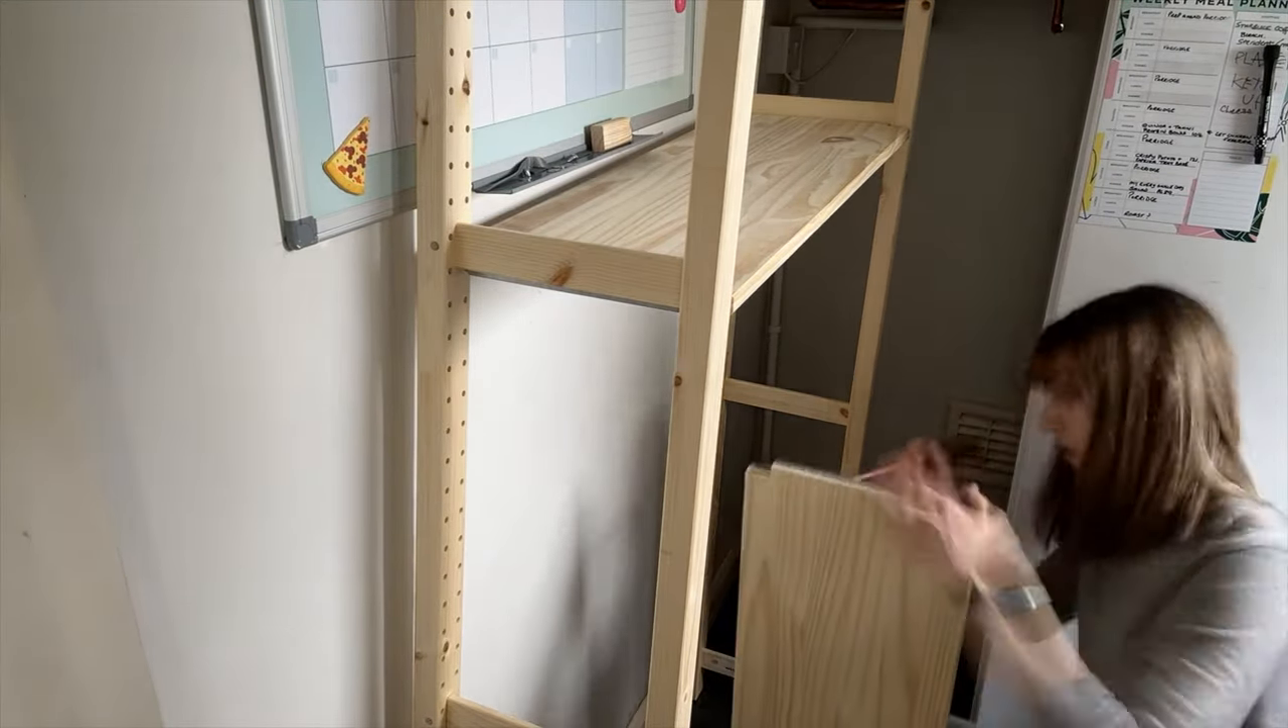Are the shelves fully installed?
No.